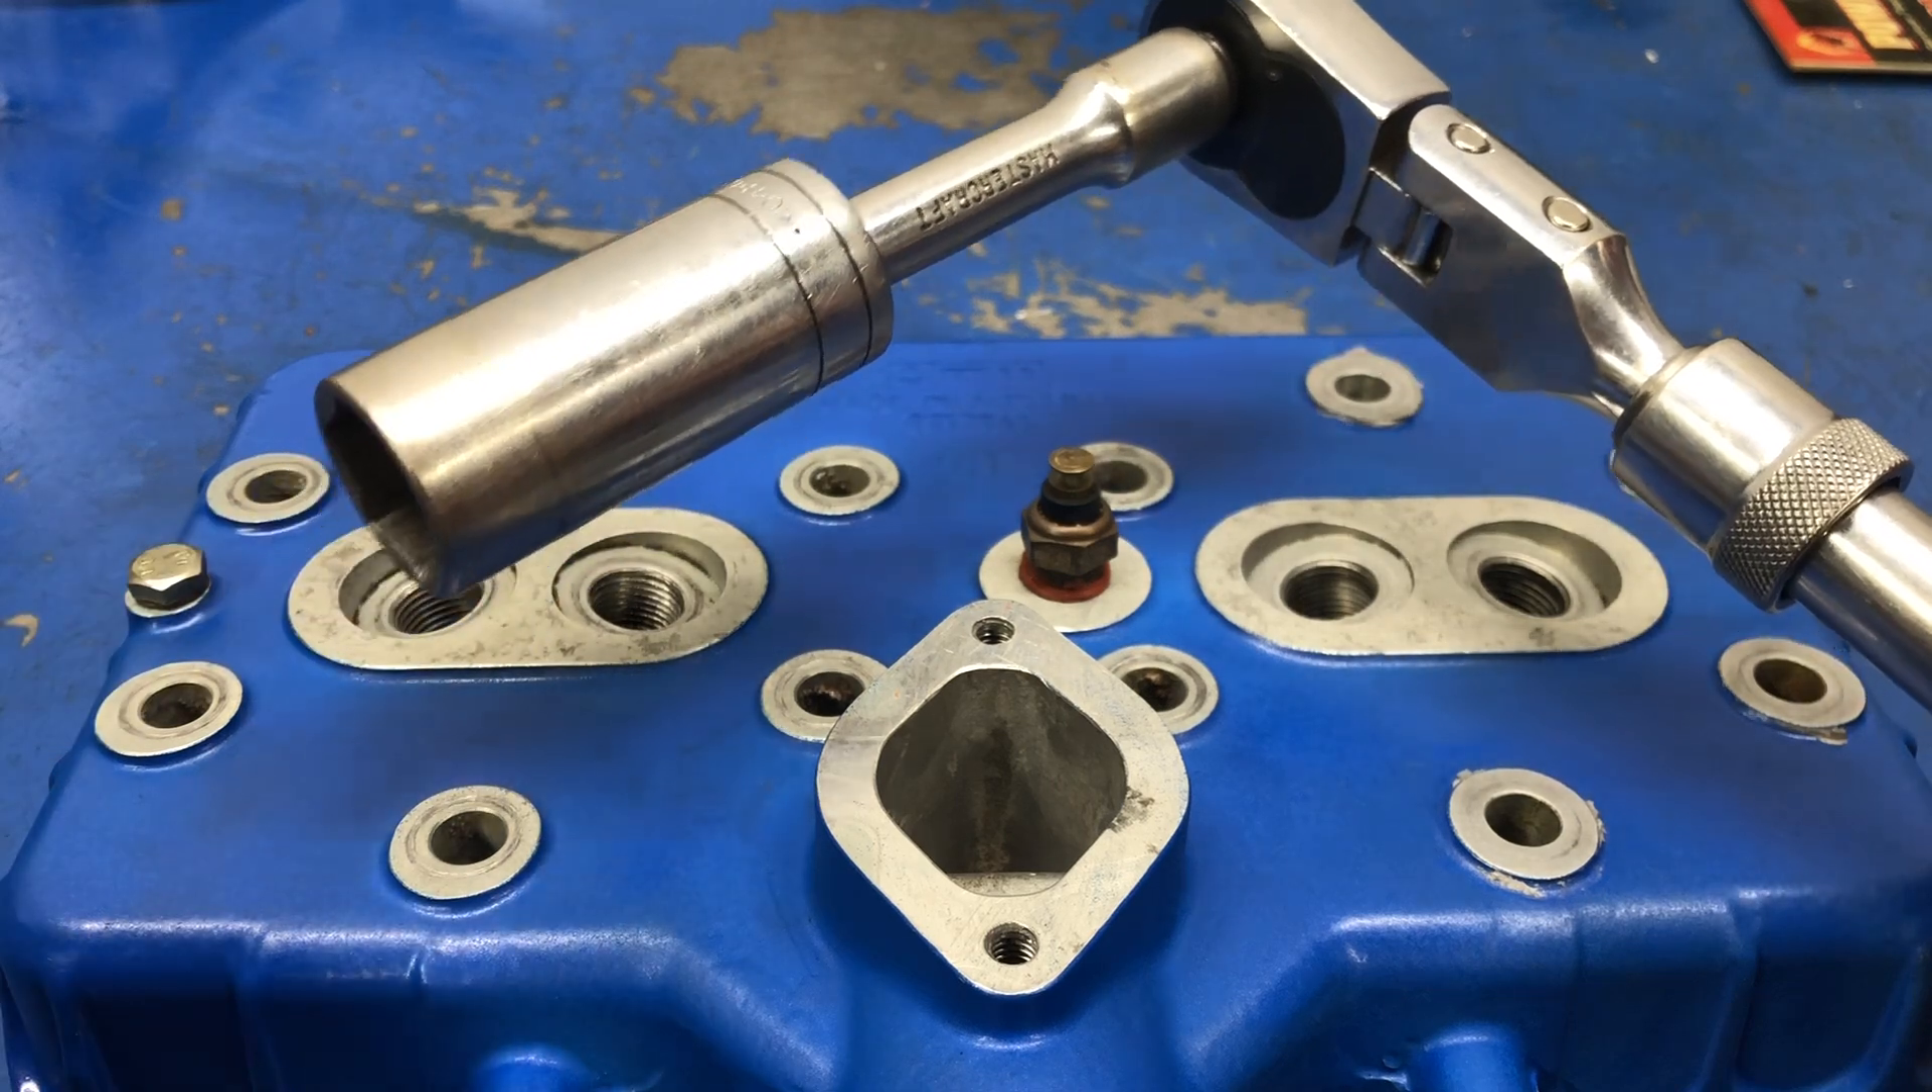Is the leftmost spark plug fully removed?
Yes.